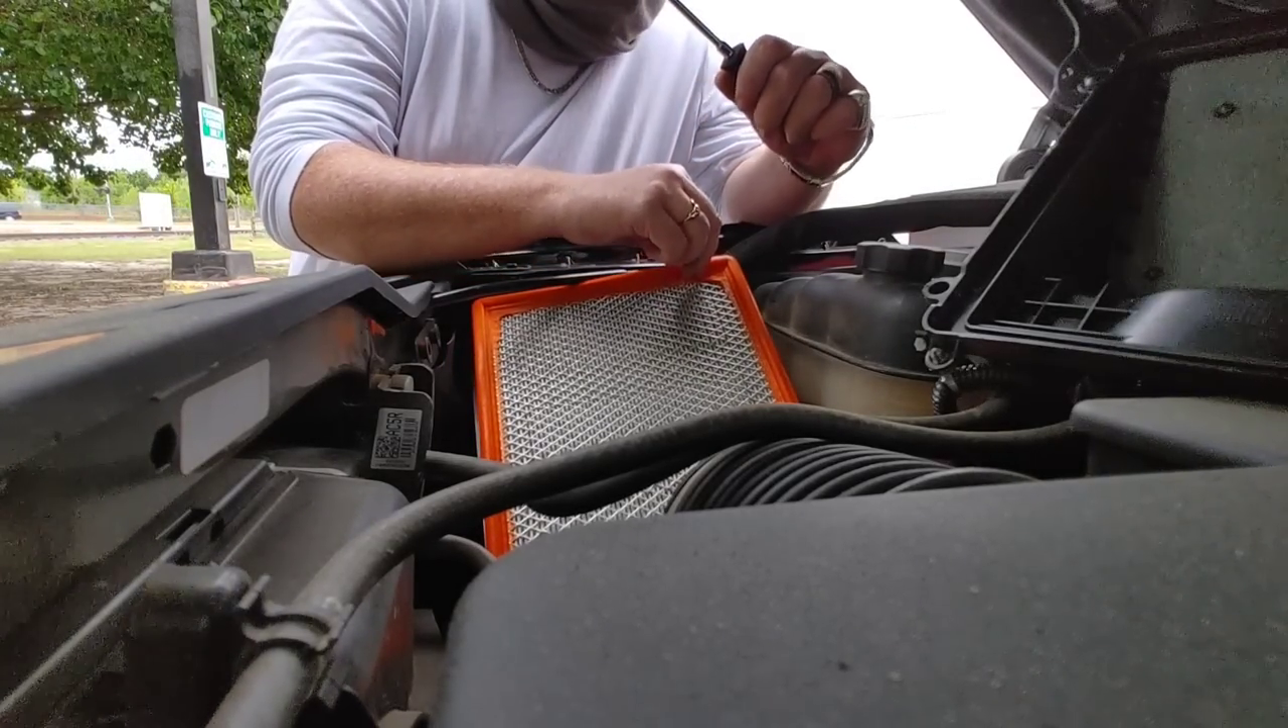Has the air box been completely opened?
Yes.